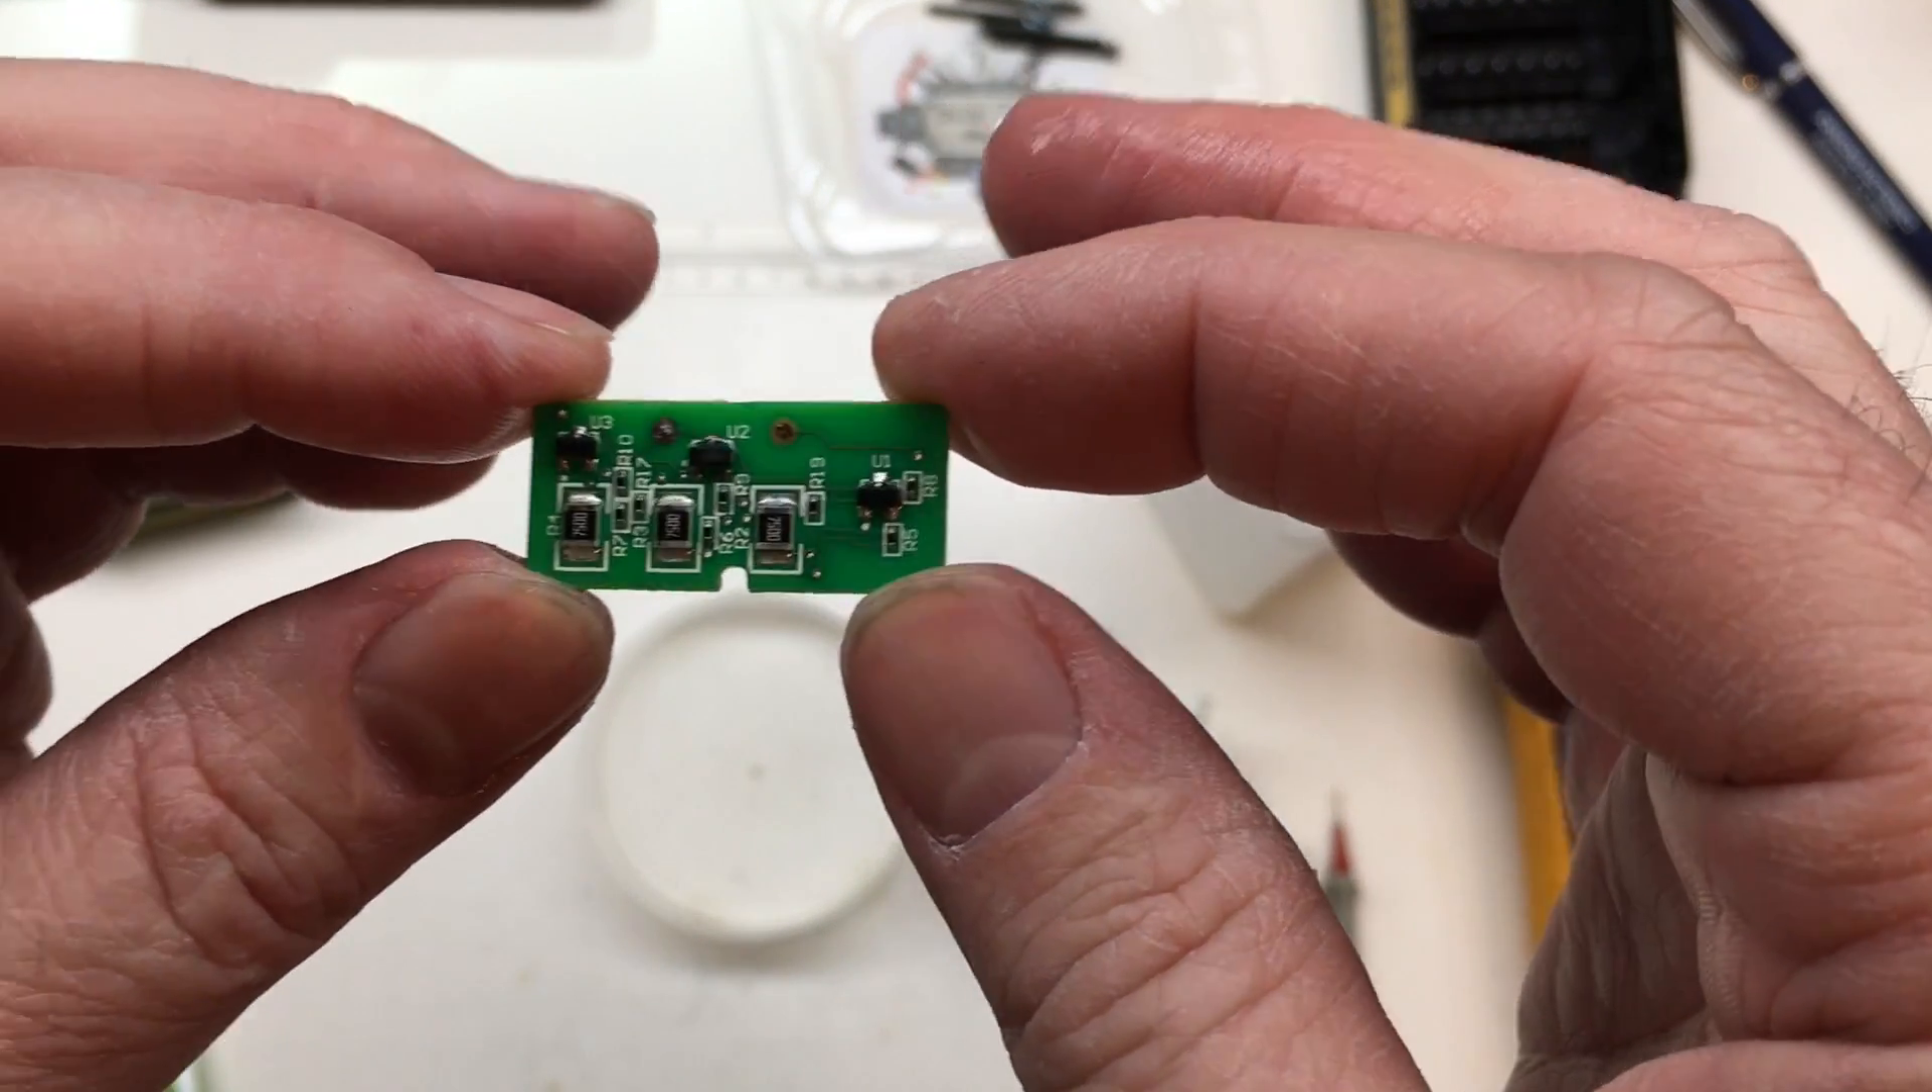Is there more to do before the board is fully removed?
No.